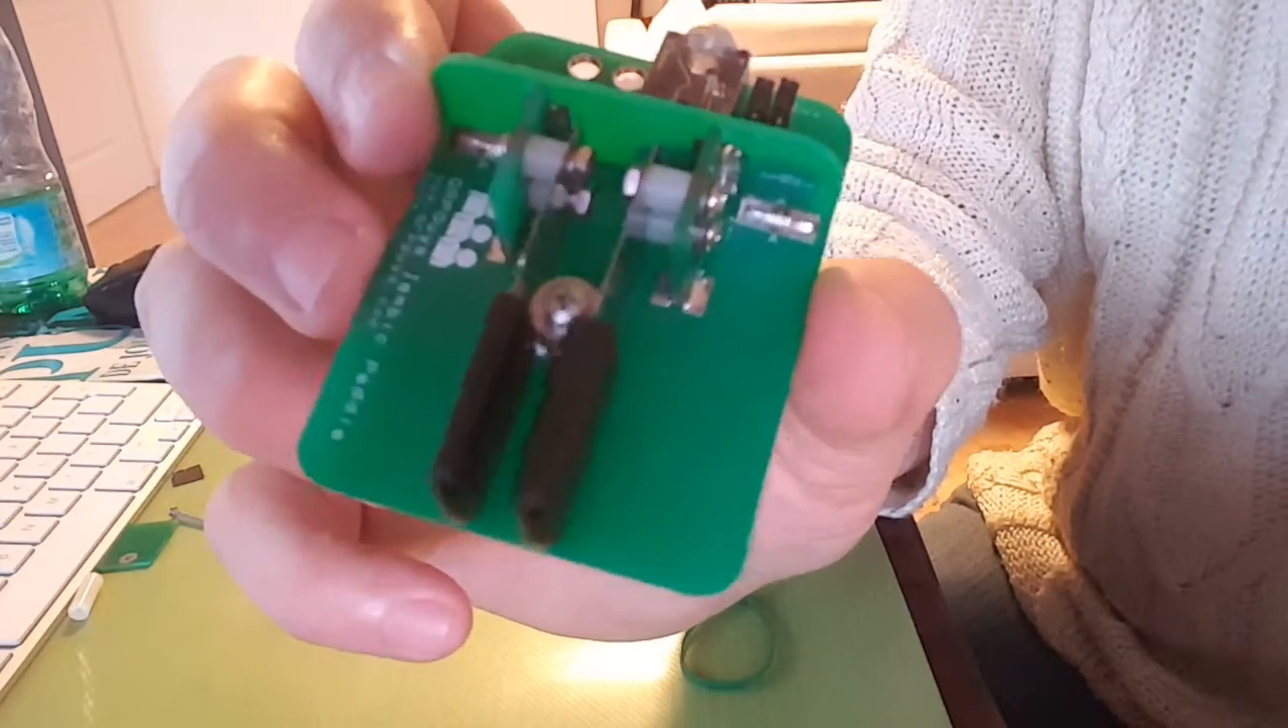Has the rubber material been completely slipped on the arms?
Yes.